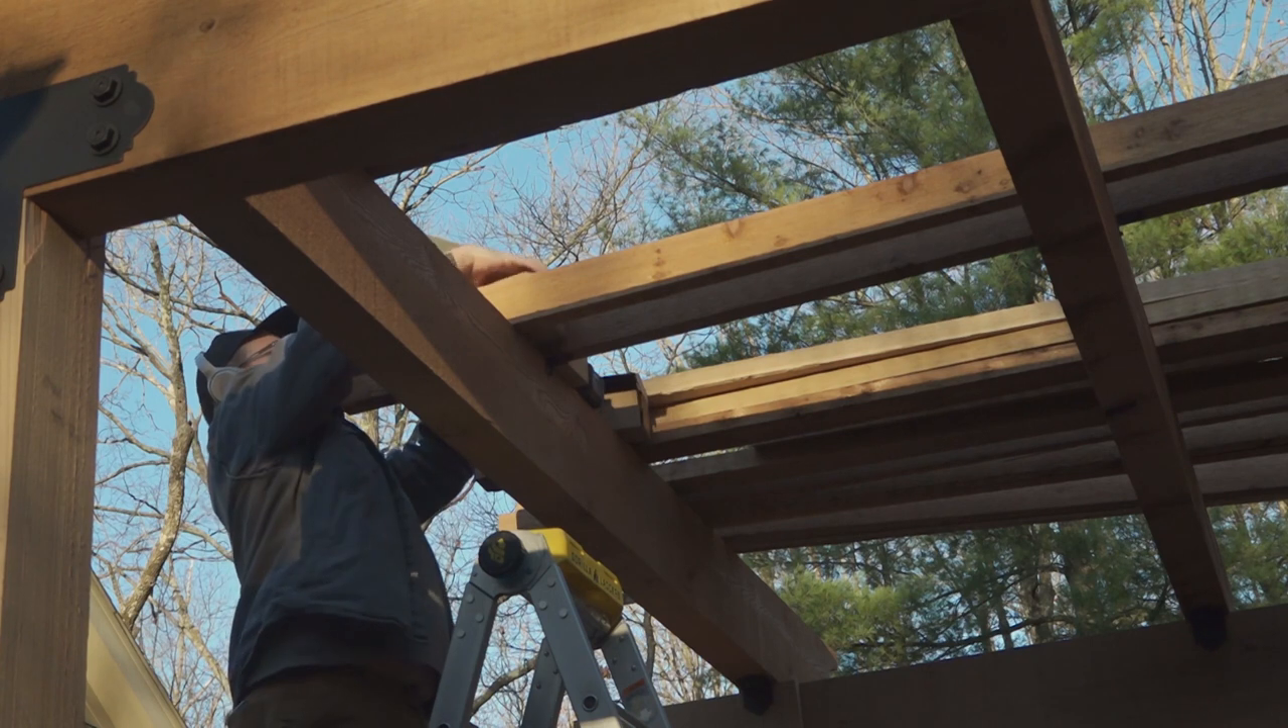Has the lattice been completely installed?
No.